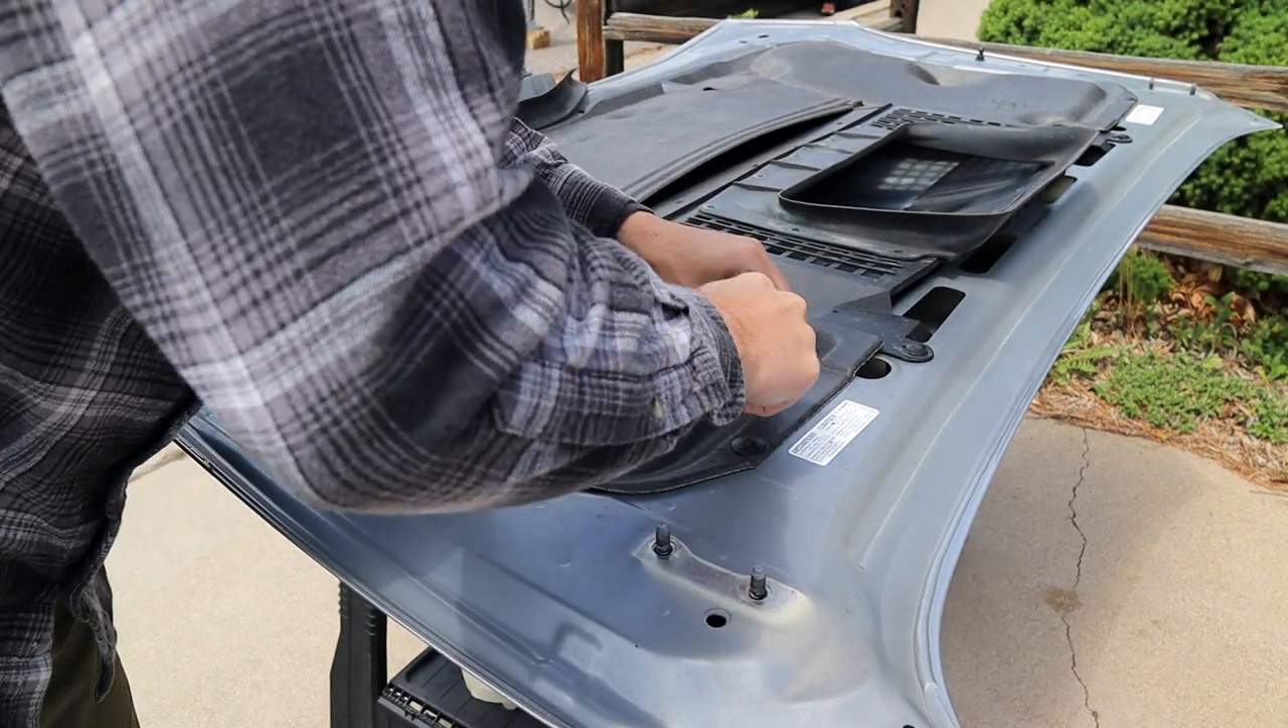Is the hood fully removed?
Yes.